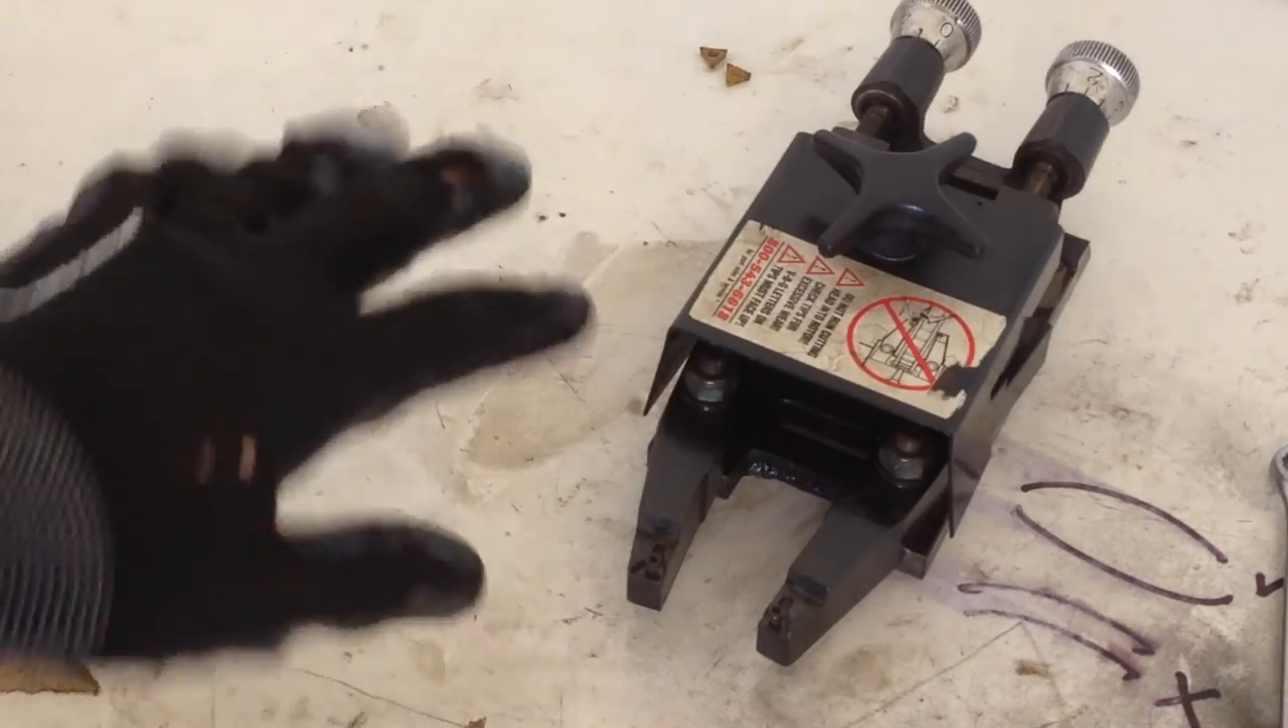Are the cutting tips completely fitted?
No.